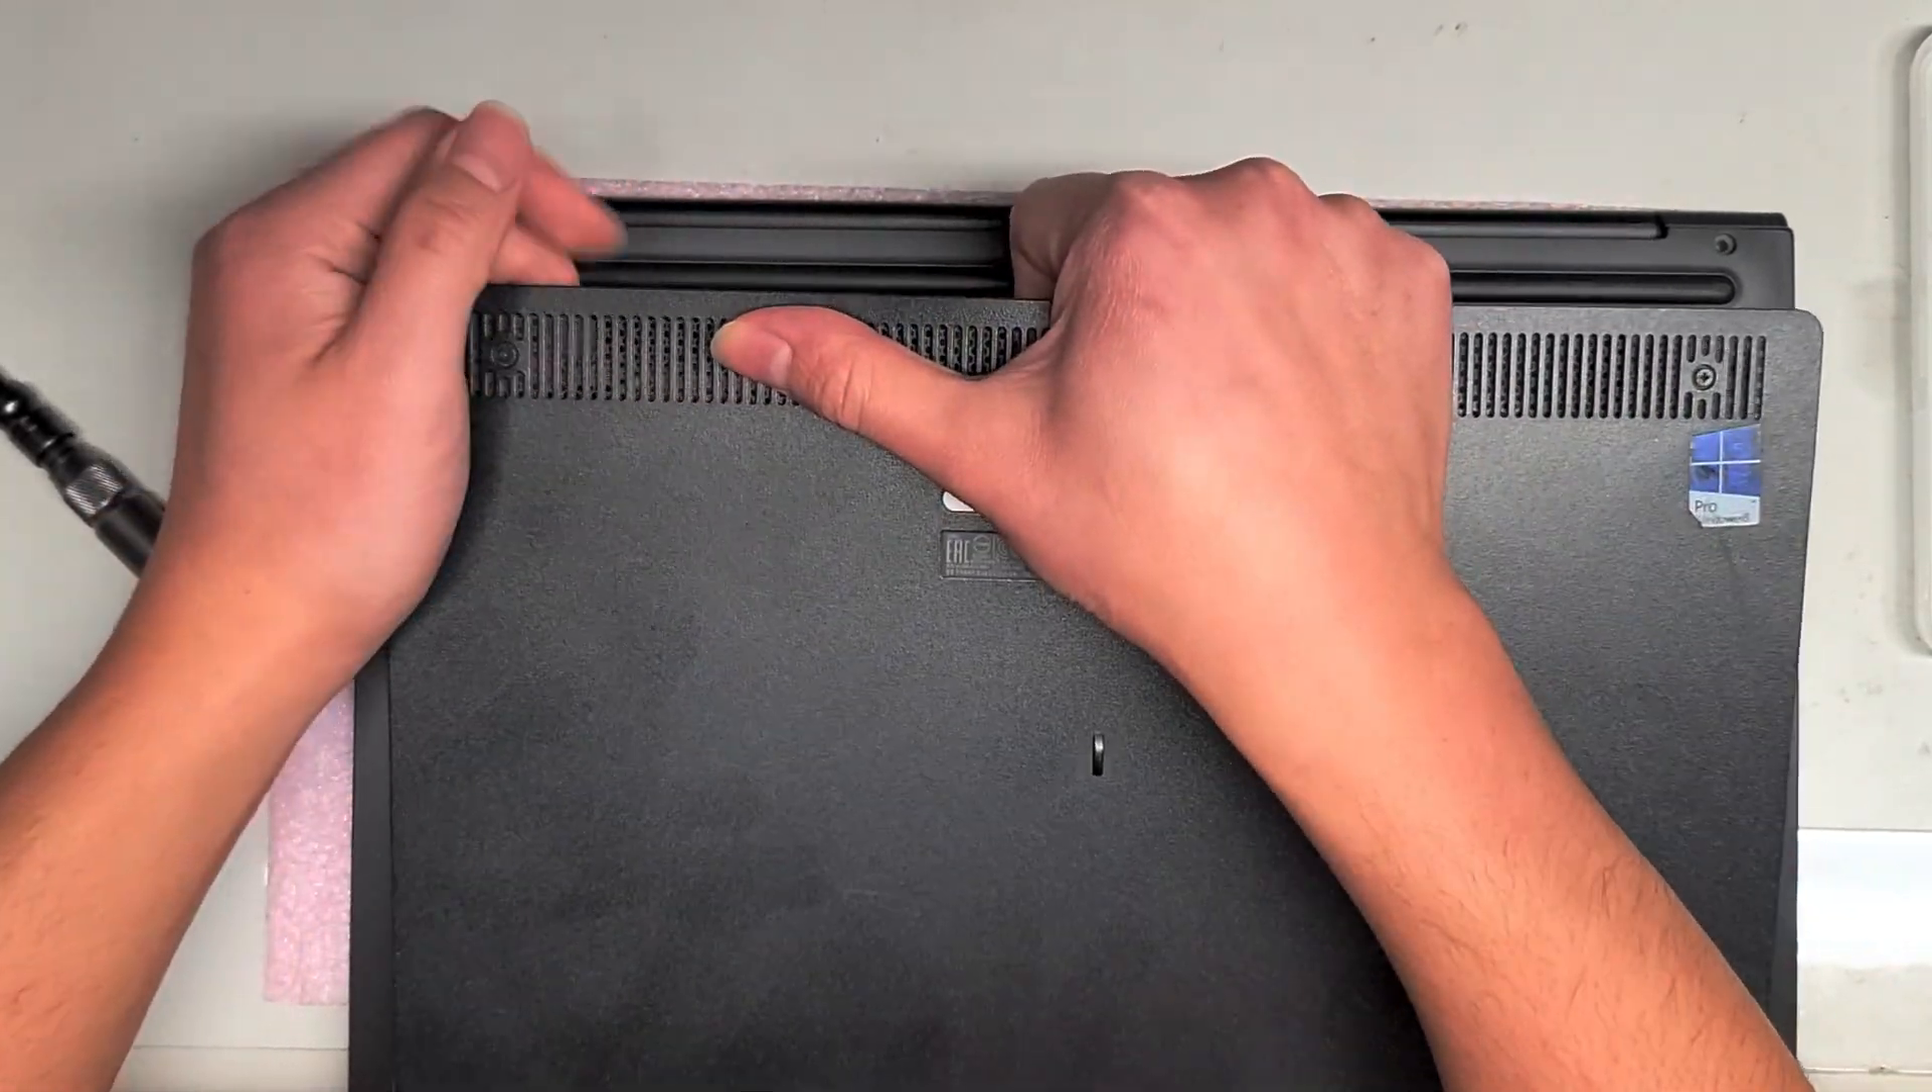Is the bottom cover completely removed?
No.